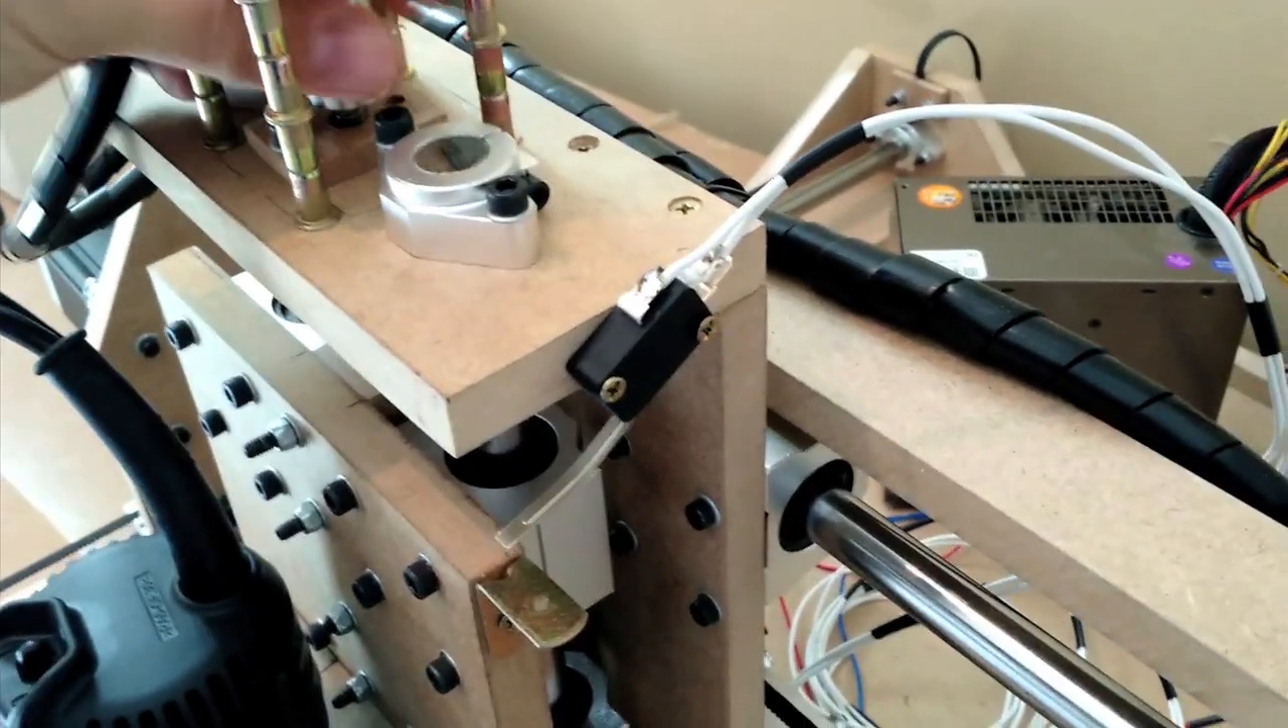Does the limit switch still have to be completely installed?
No.